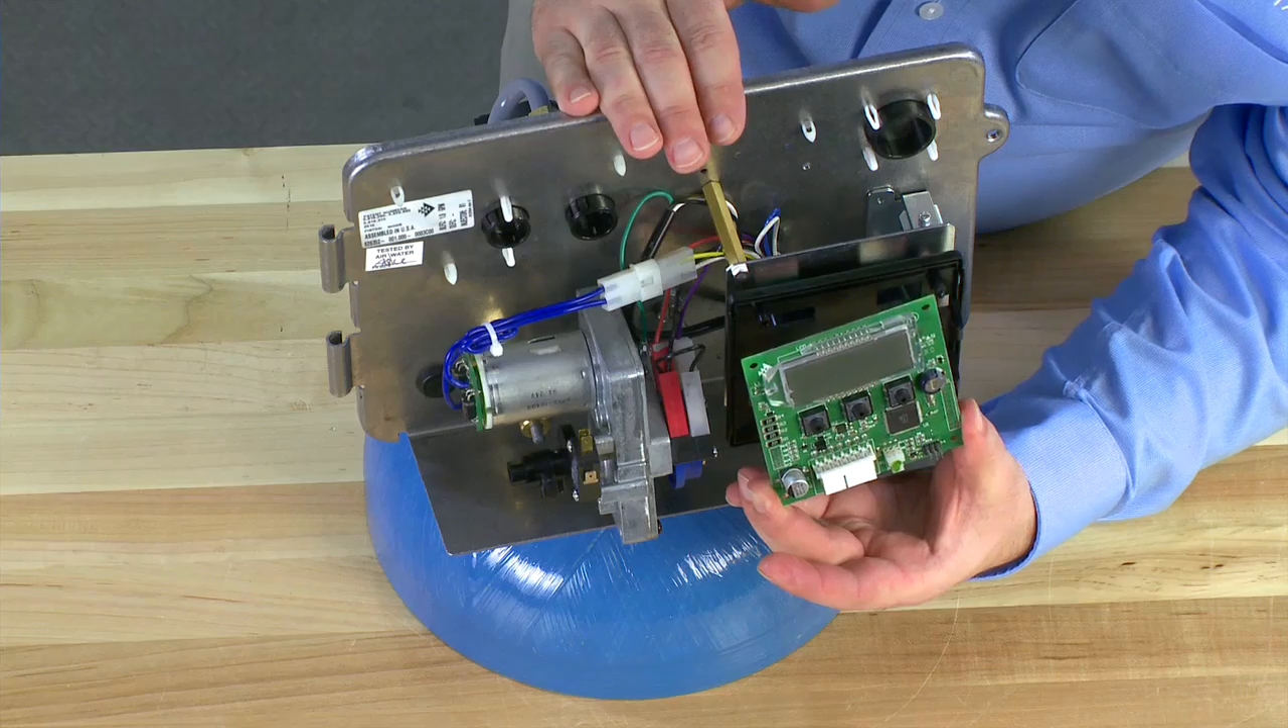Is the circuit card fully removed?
Yes.